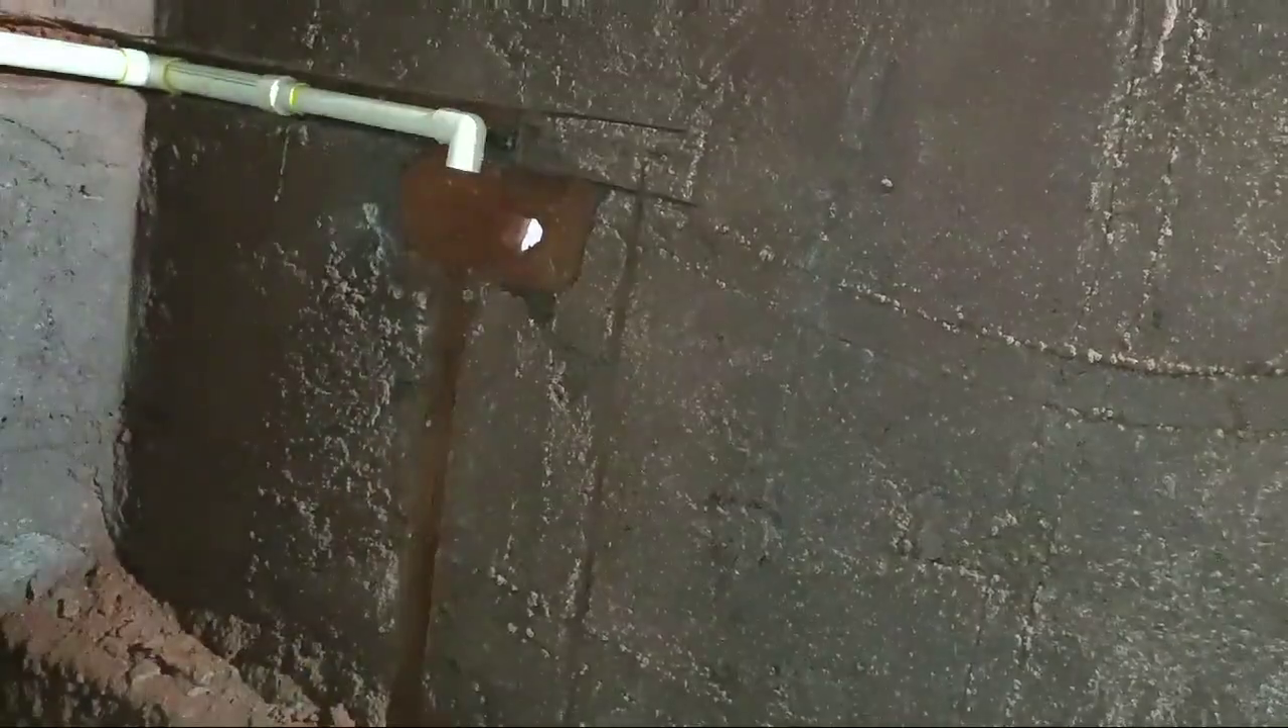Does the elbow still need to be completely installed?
No.